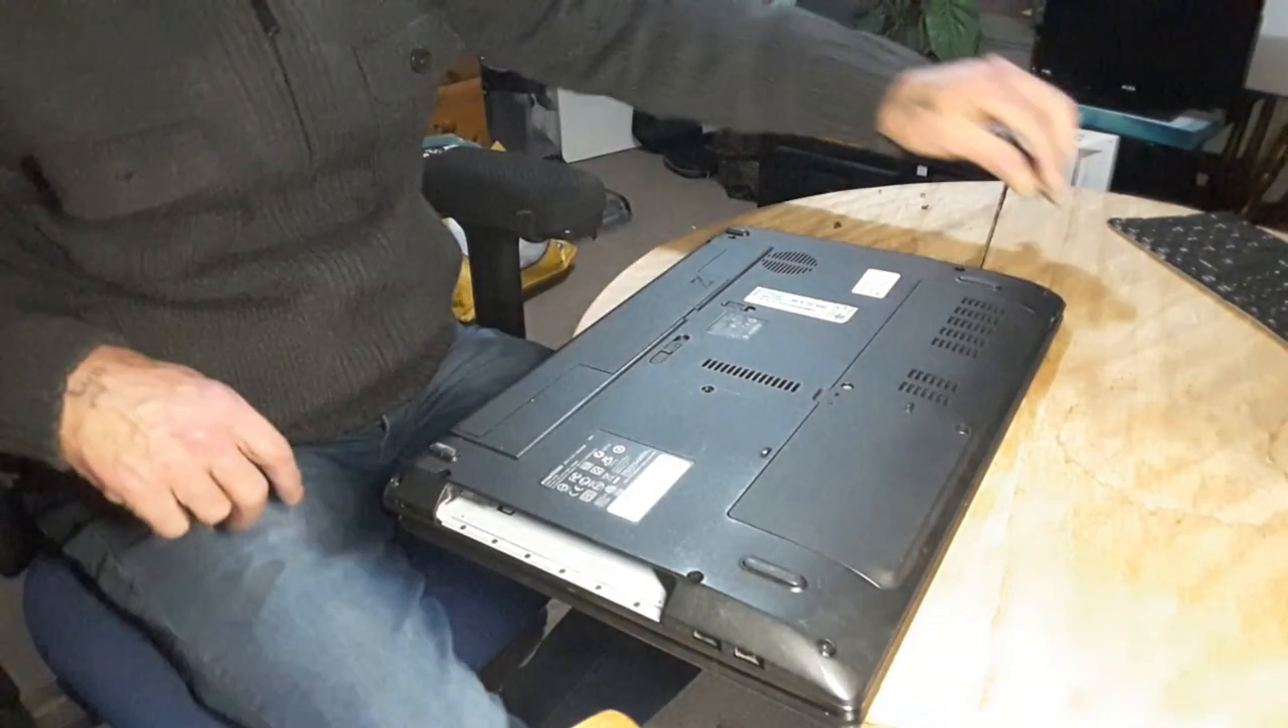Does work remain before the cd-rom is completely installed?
Yes.